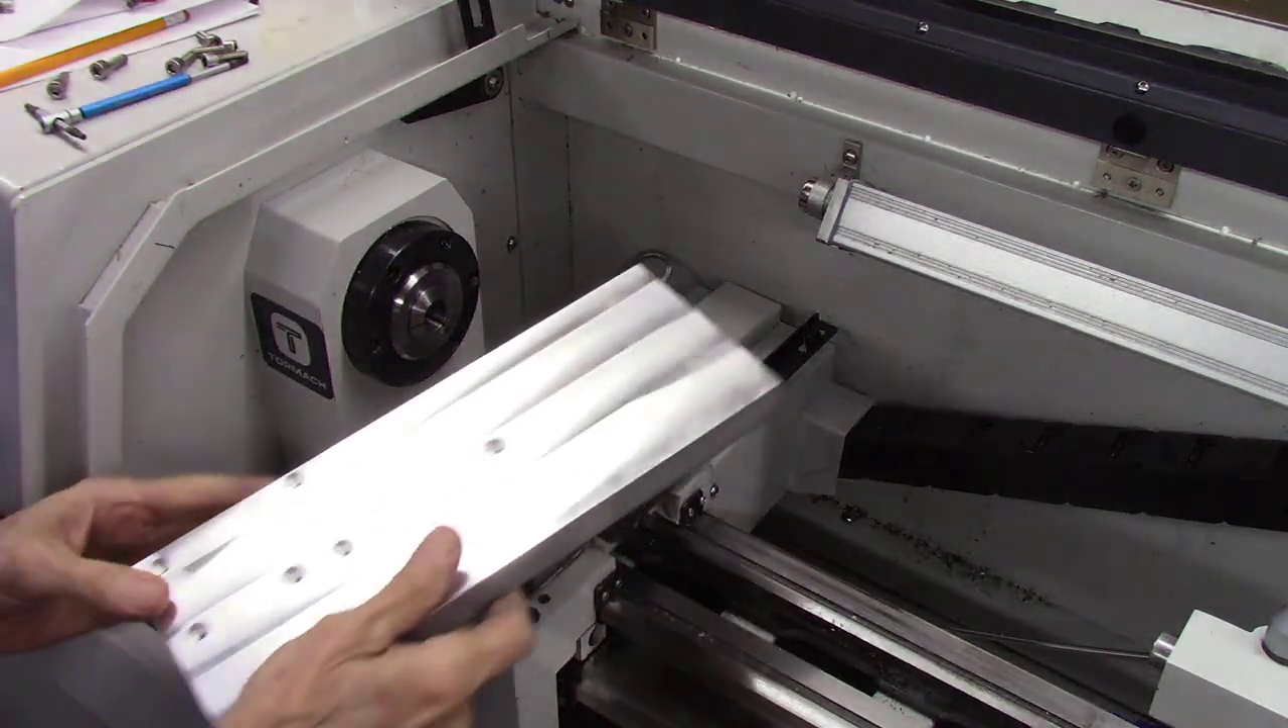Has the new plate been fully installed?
No.